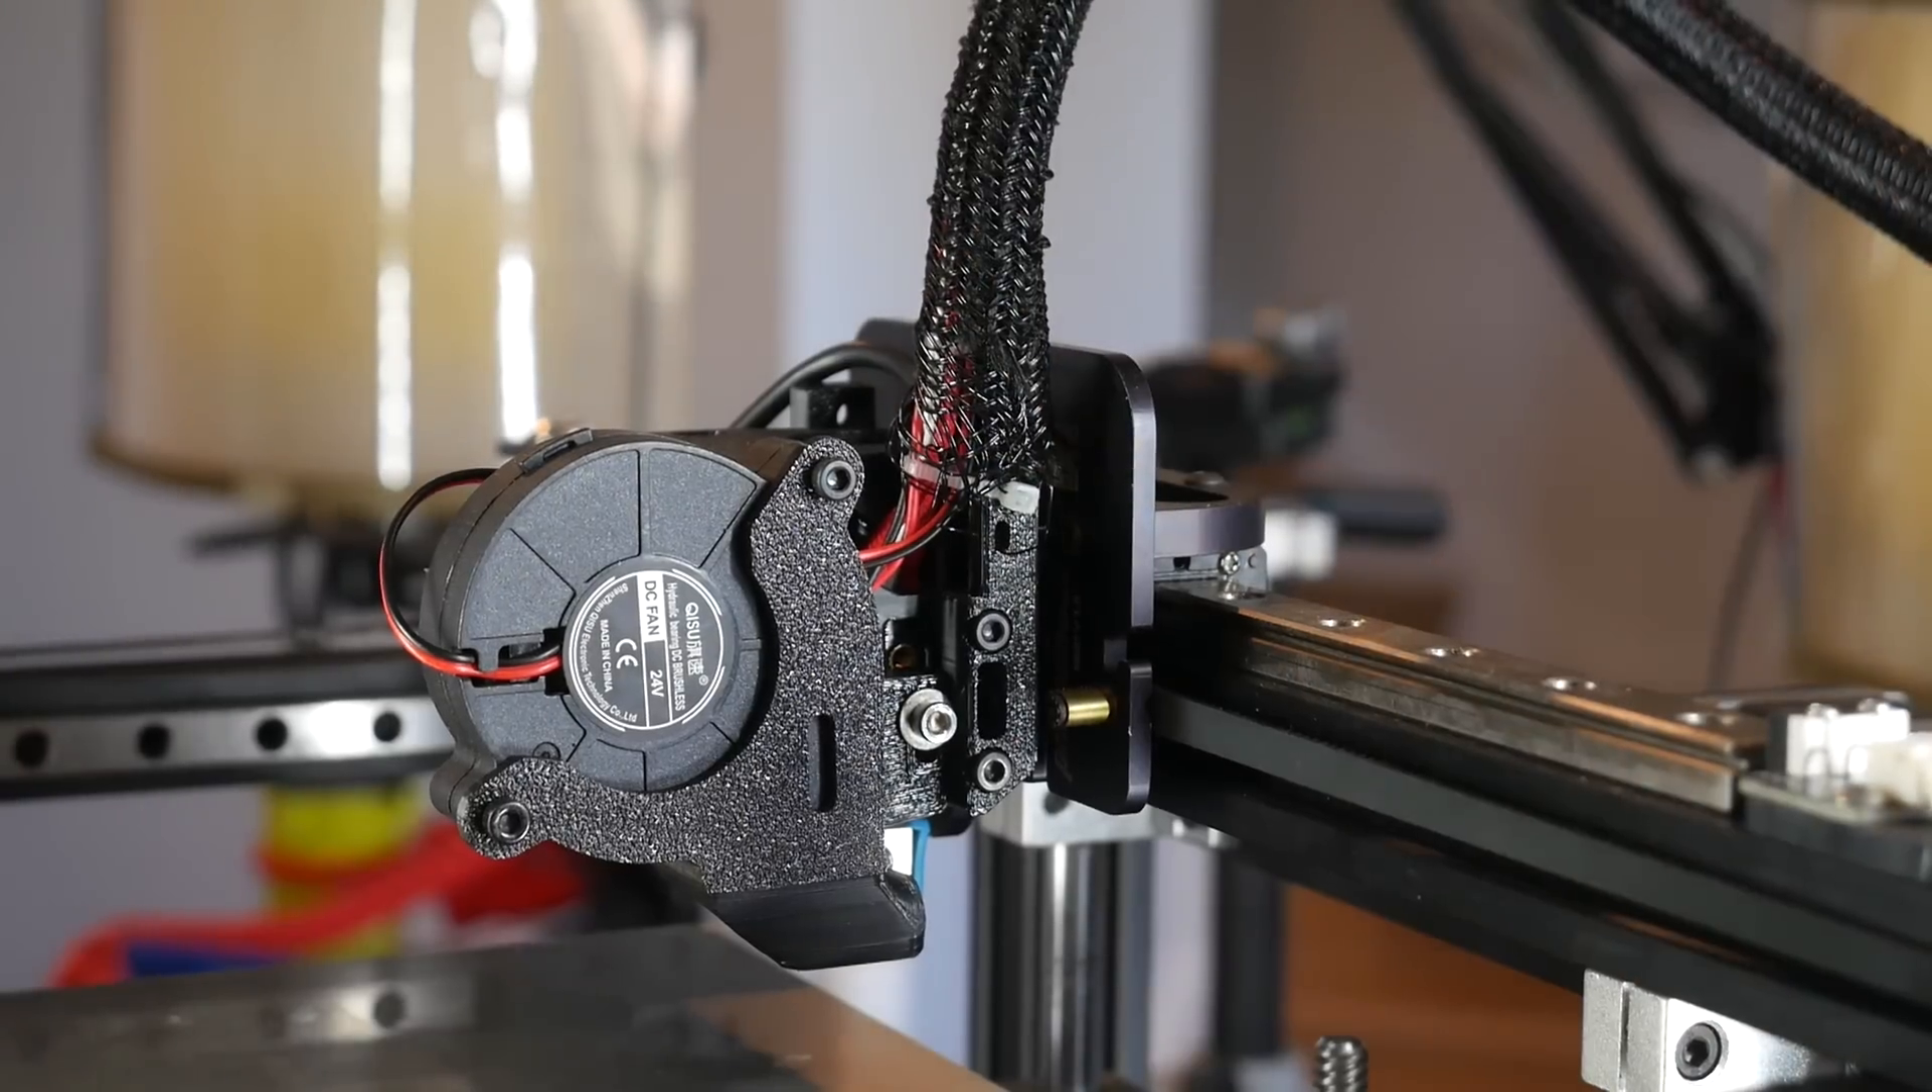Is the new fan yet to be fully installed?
No.